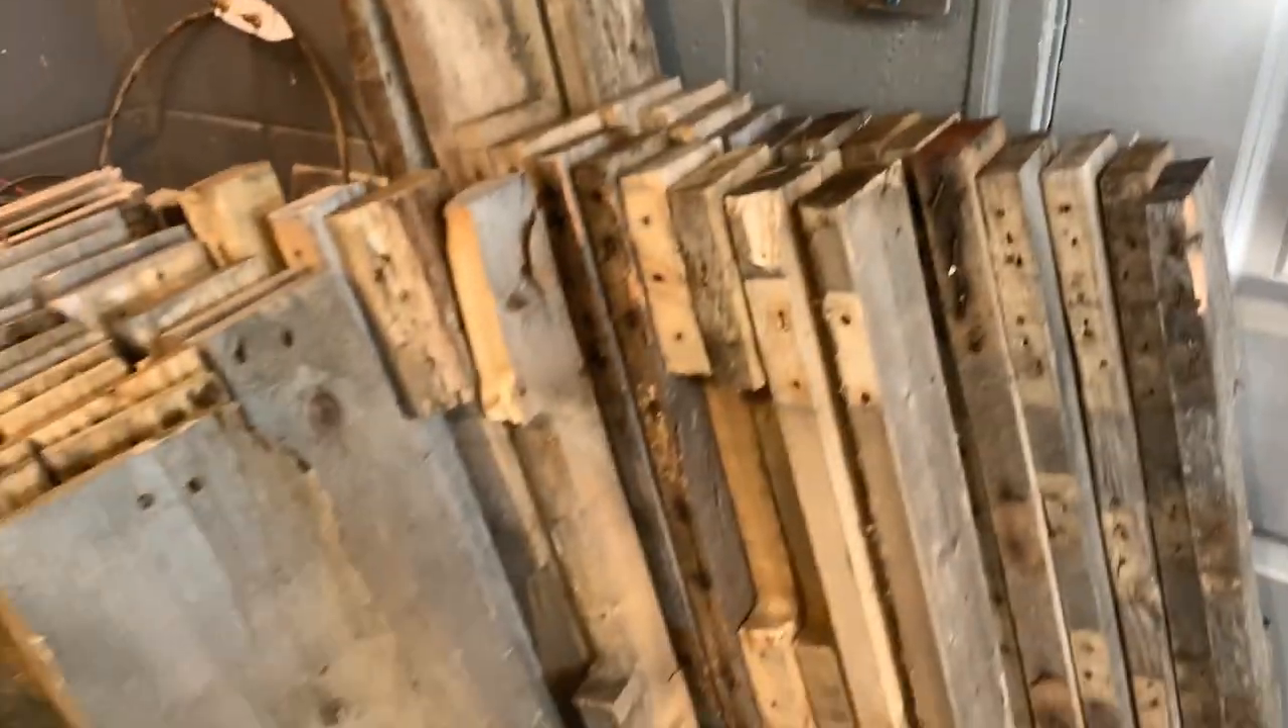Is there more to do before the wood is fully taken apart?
No.